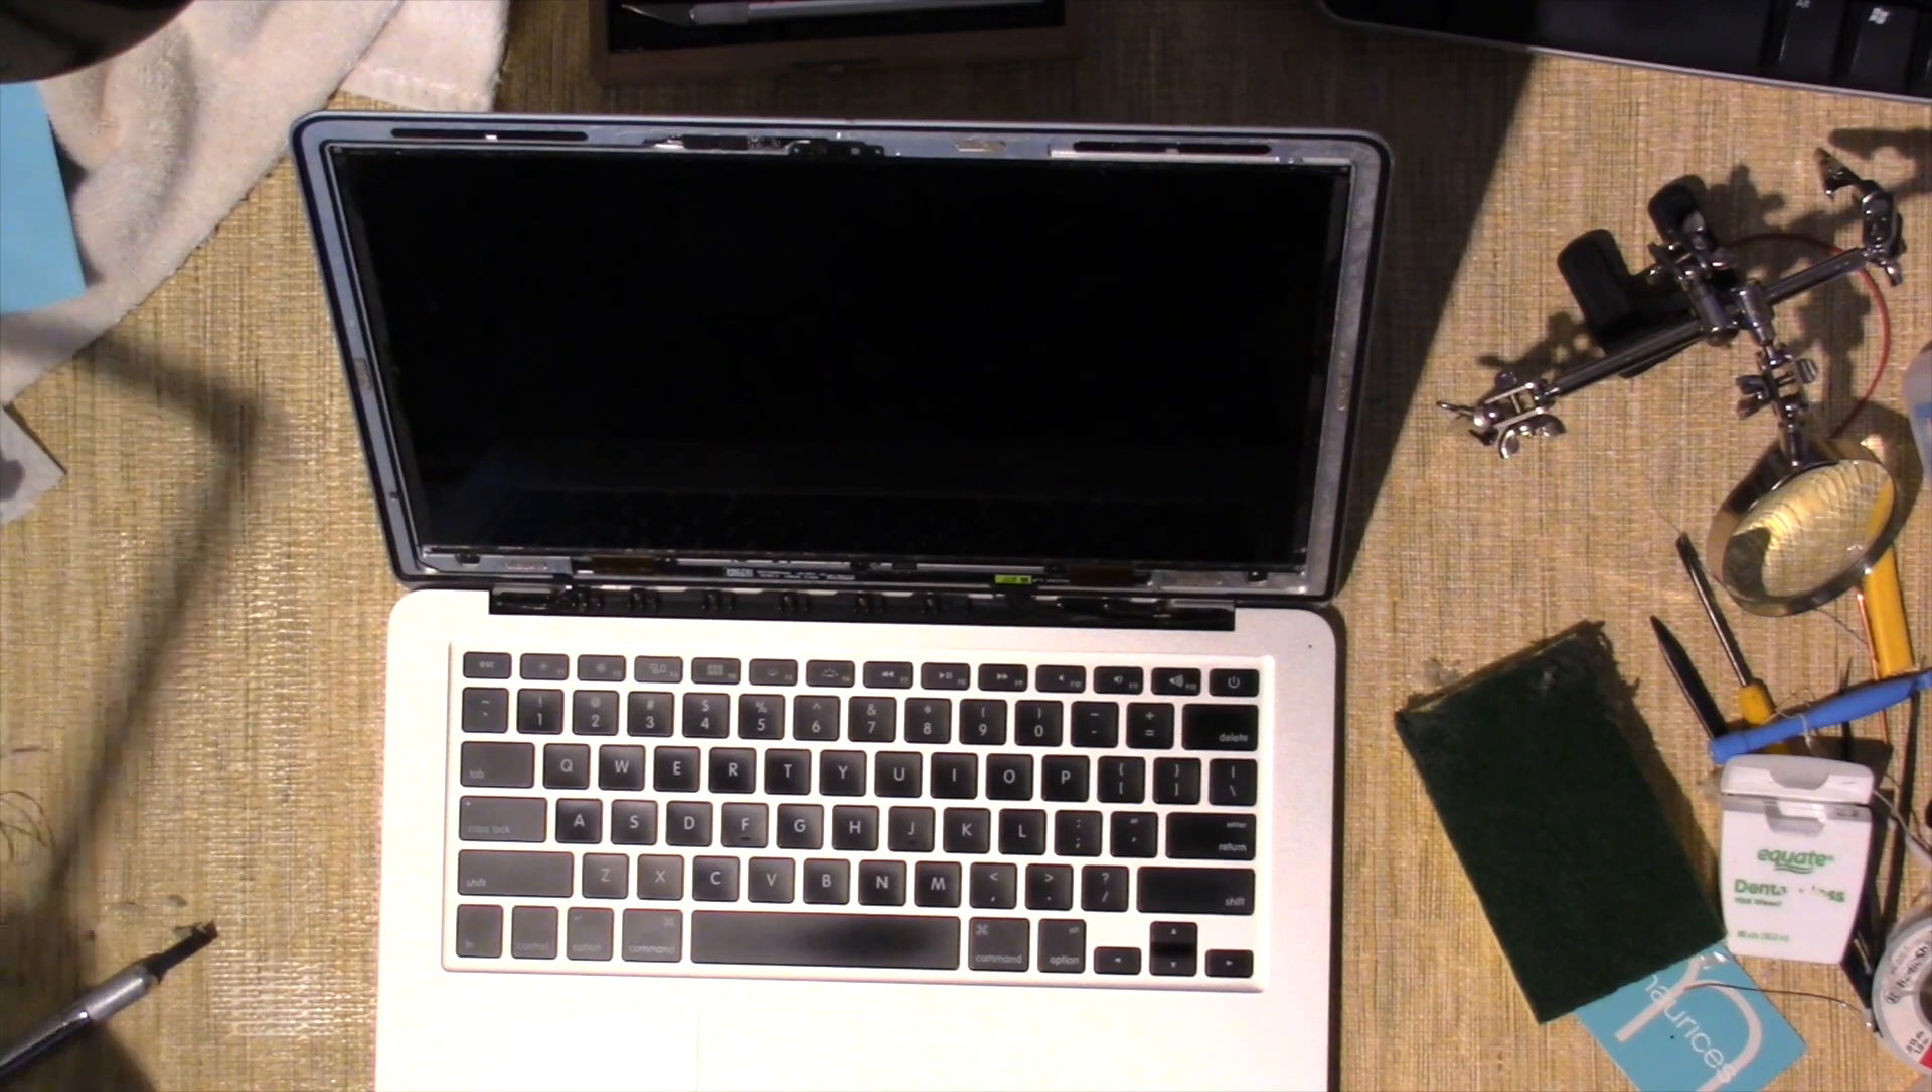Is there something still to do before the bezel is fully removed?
No.